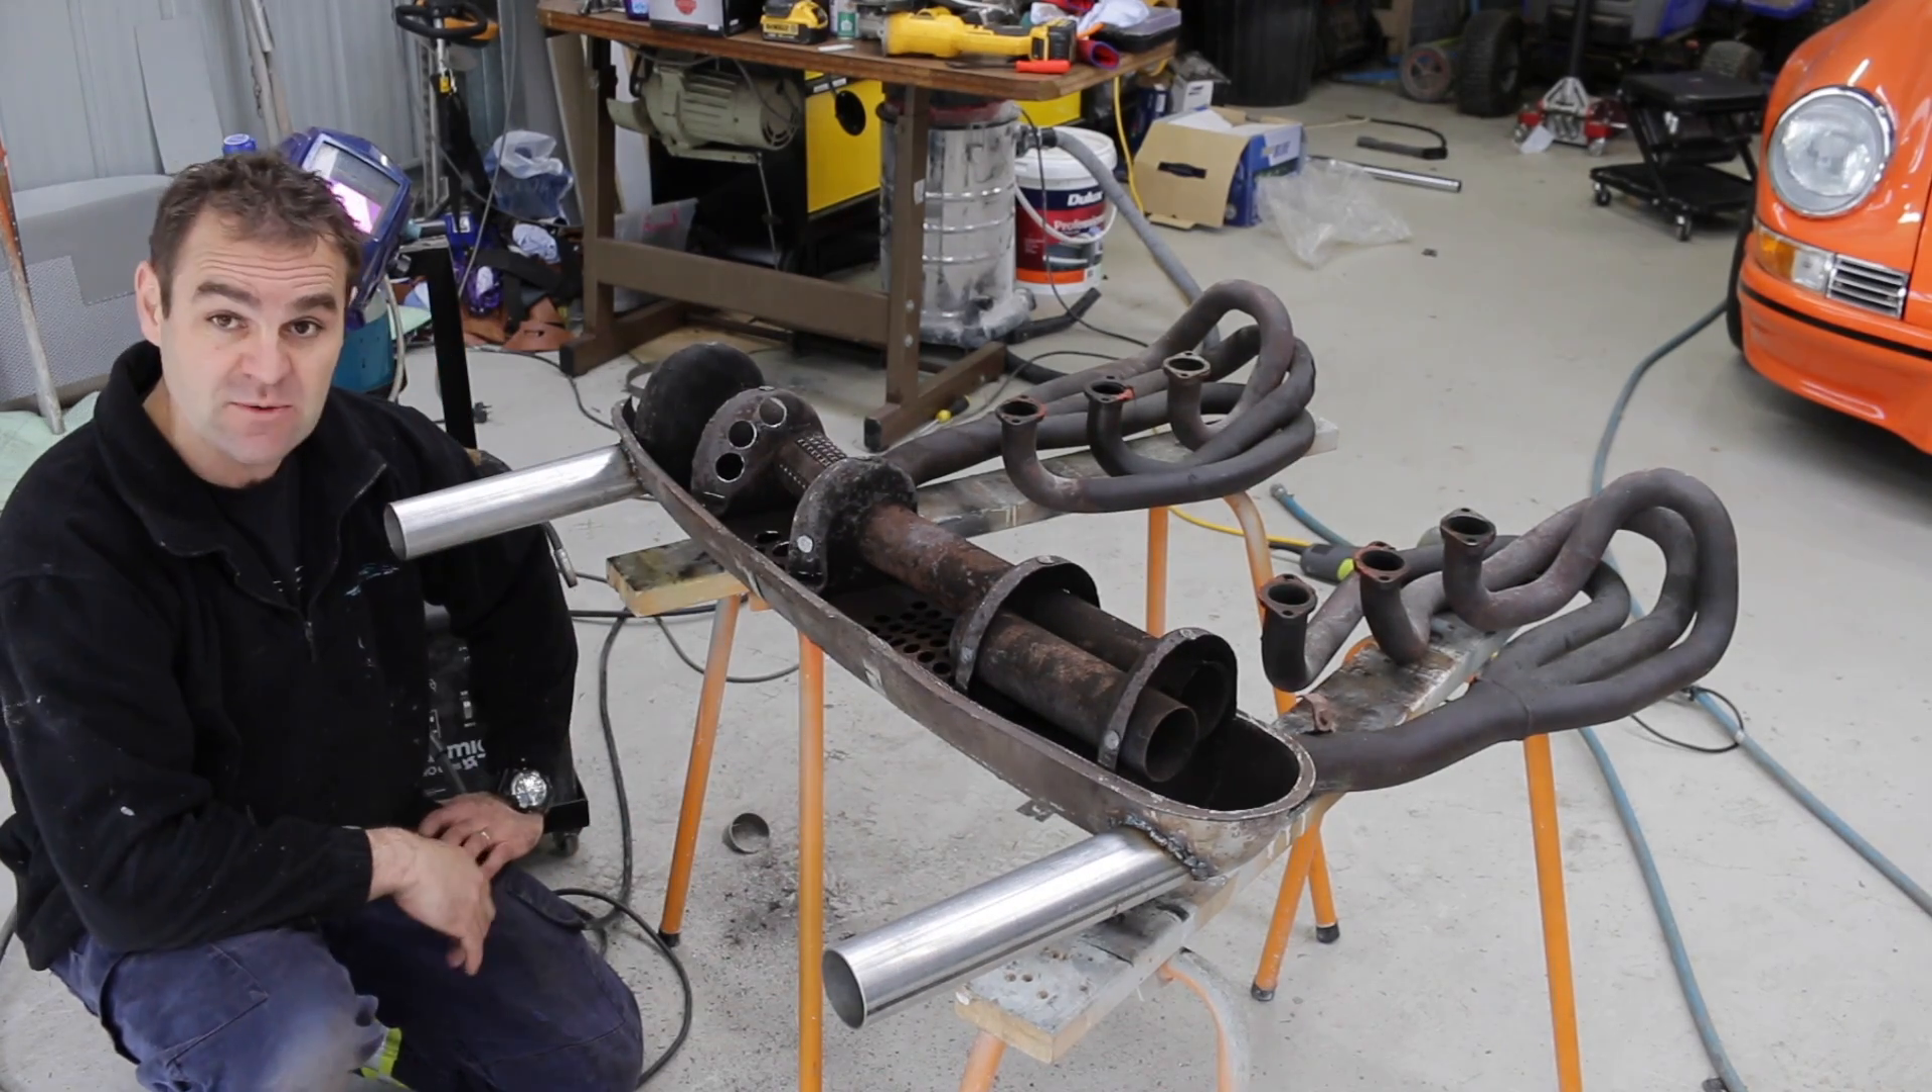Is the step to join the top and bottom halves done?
No.